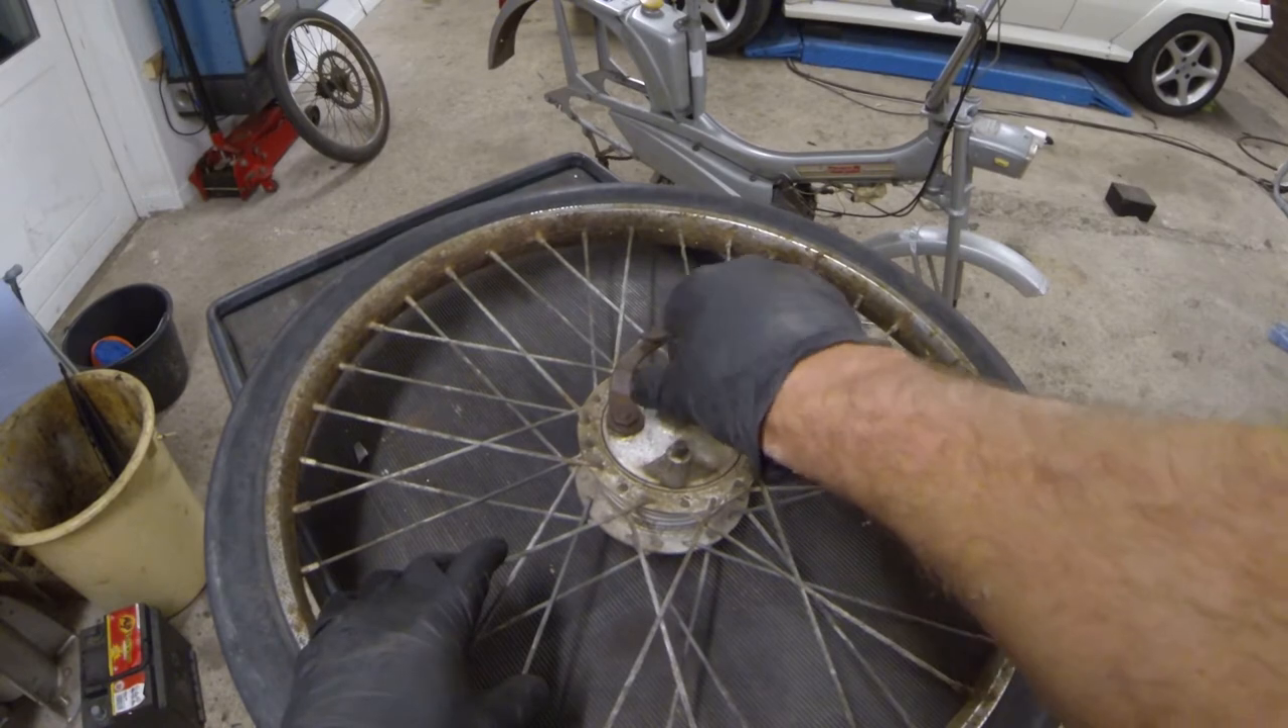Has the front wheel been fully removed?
Yes.